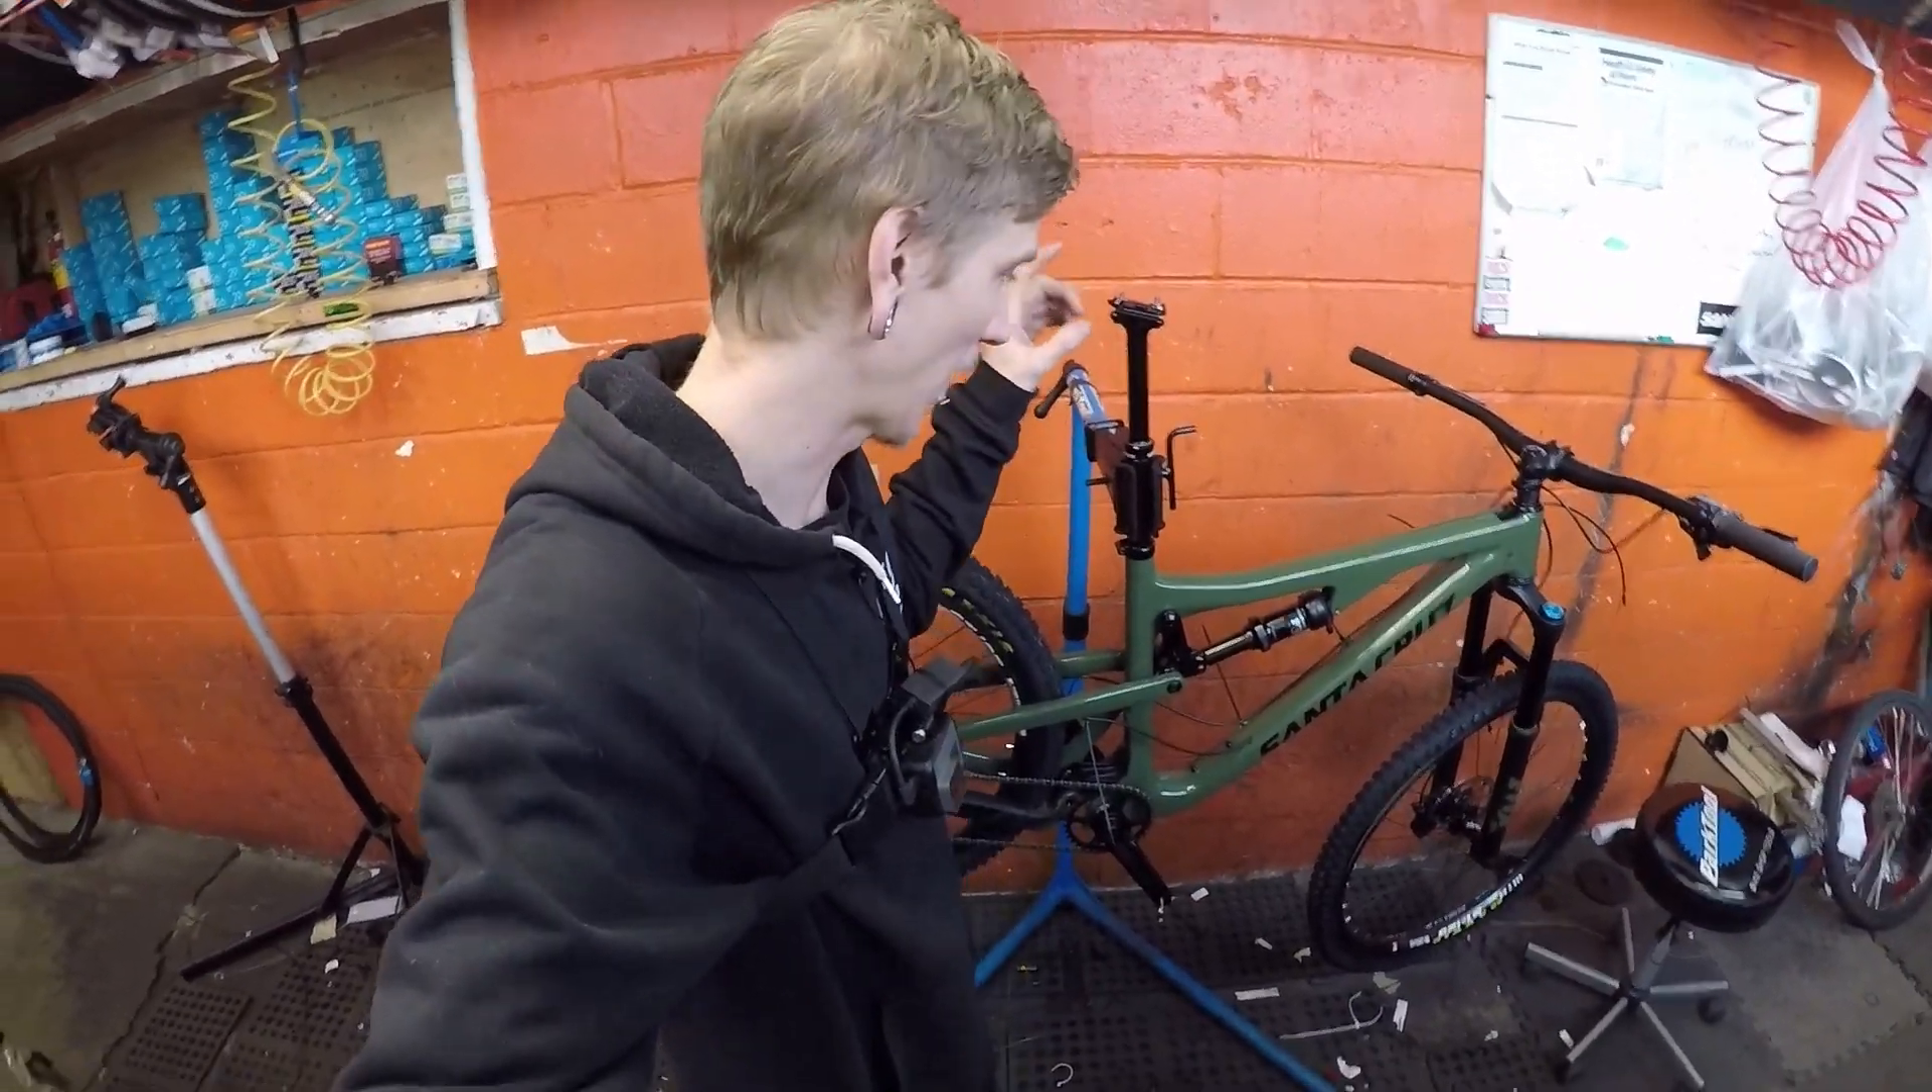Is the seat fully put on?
No.